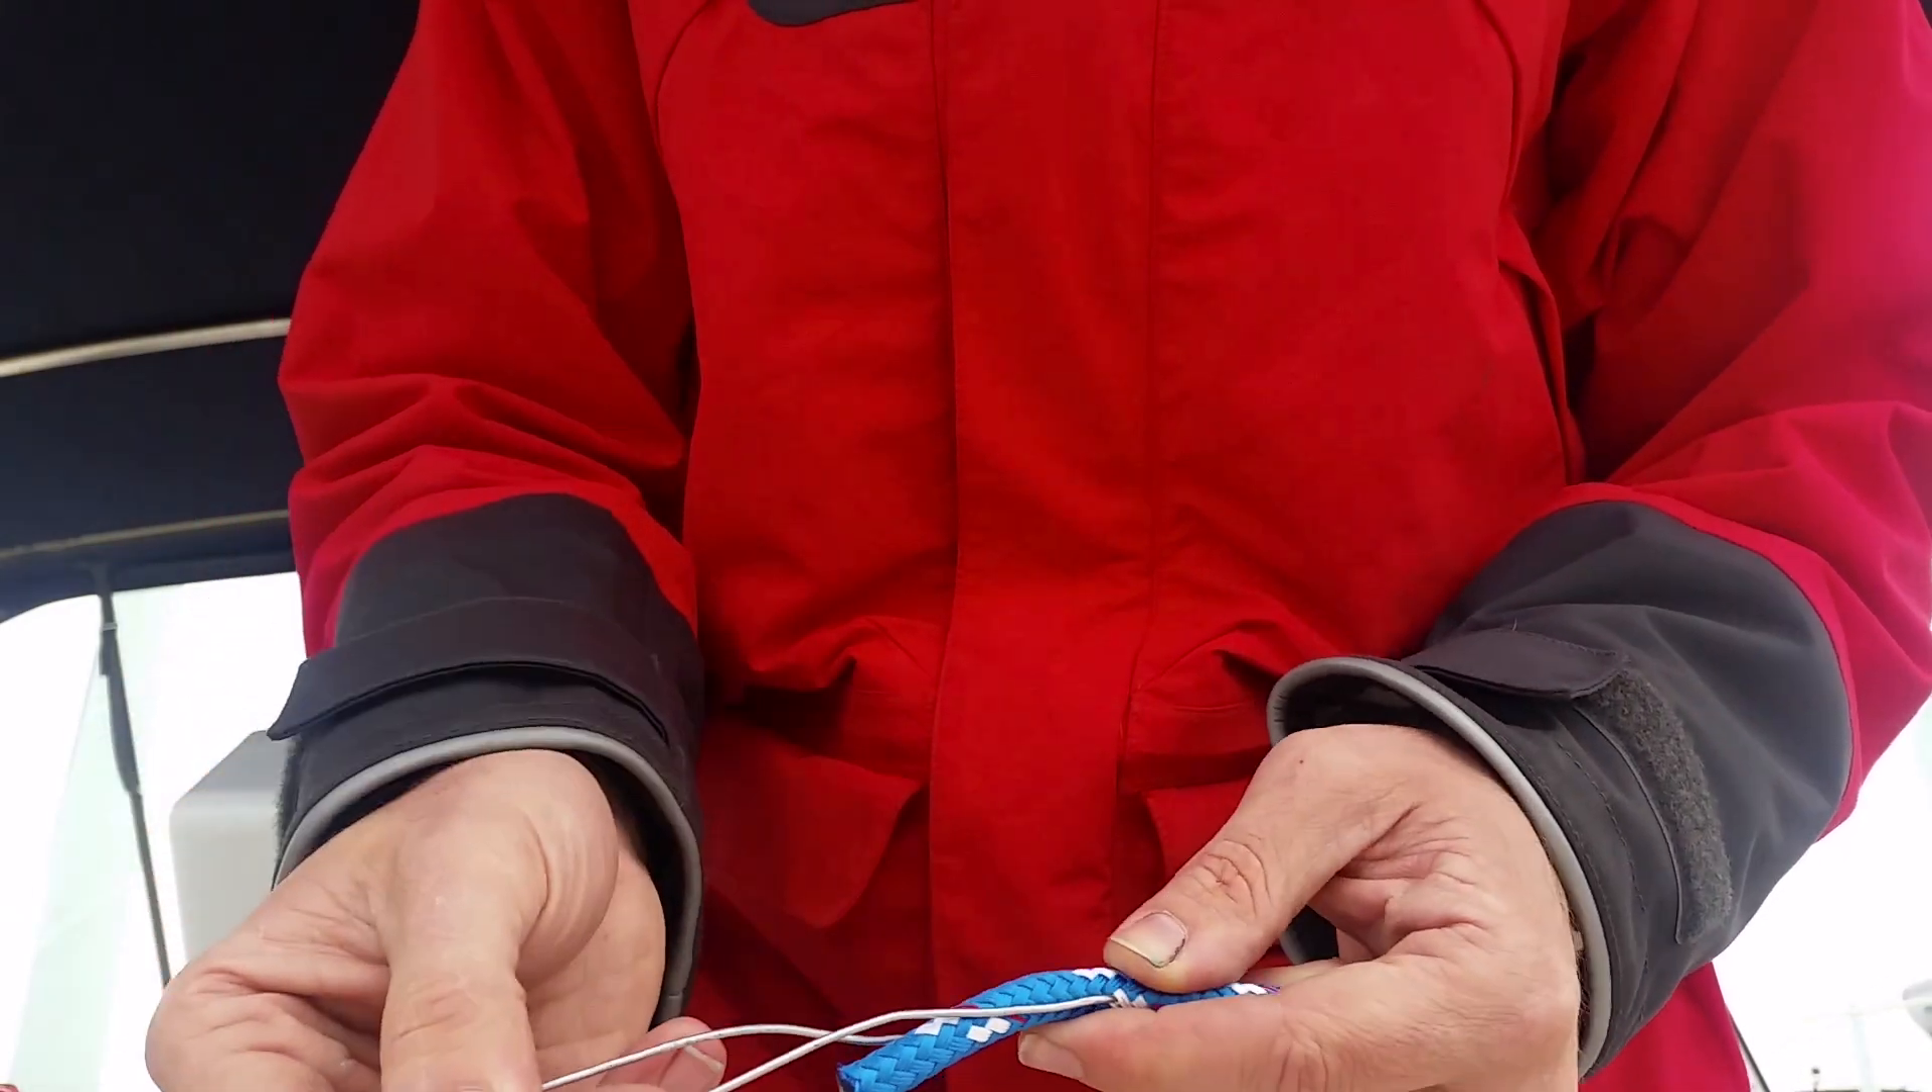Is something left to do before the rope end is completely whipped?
Yes.